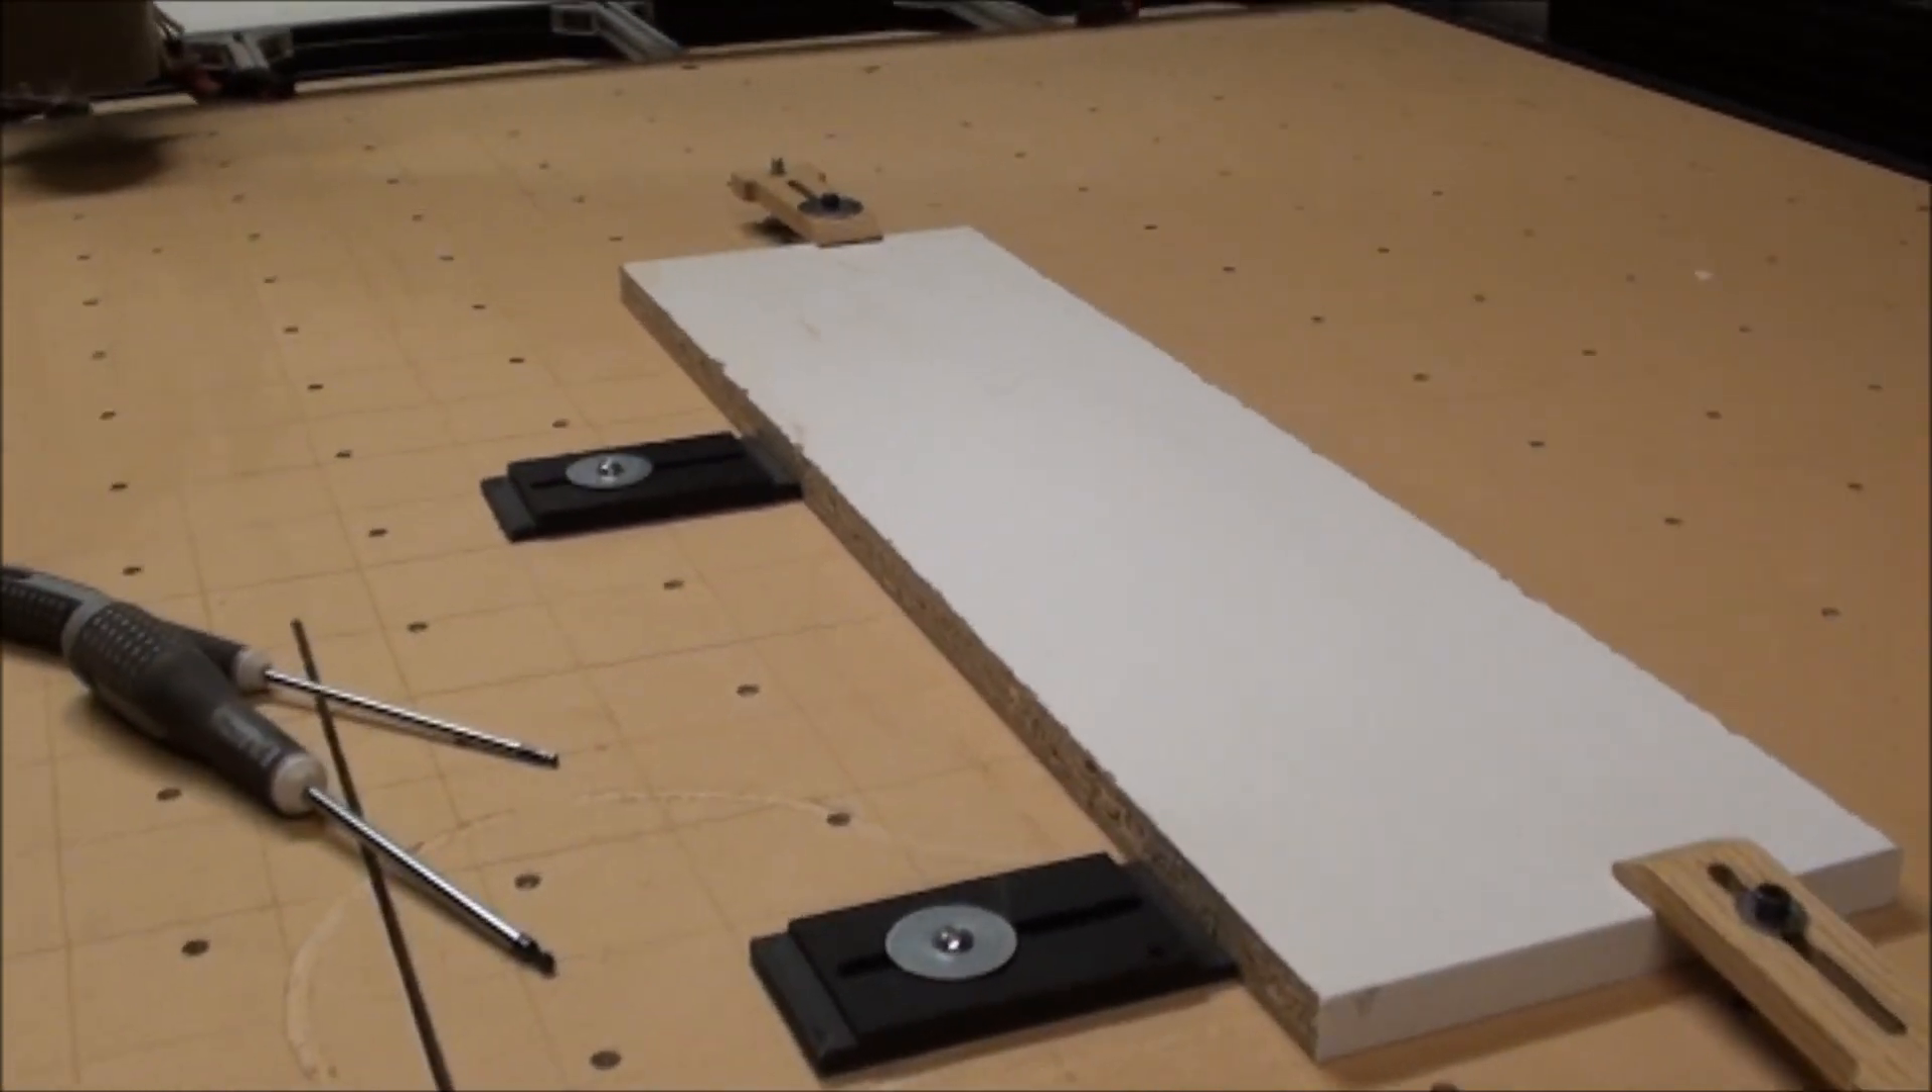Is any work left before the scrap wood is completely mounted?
No.